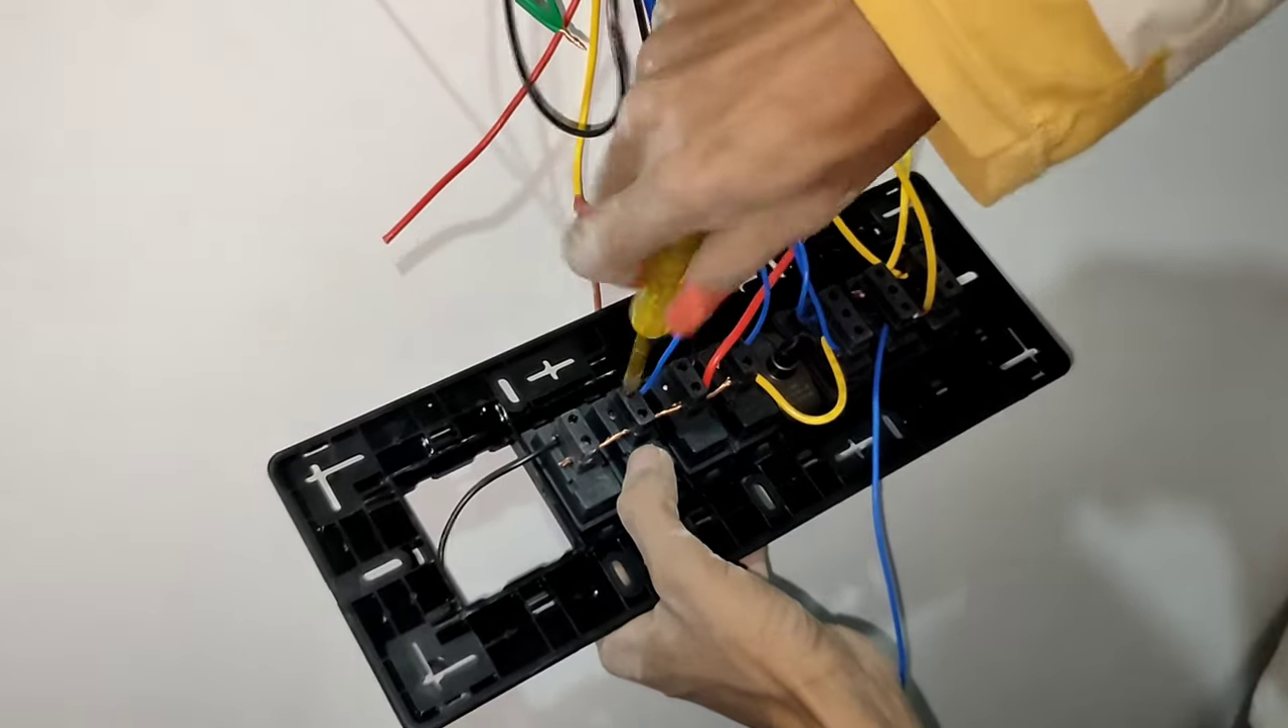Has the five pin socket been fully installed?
No.